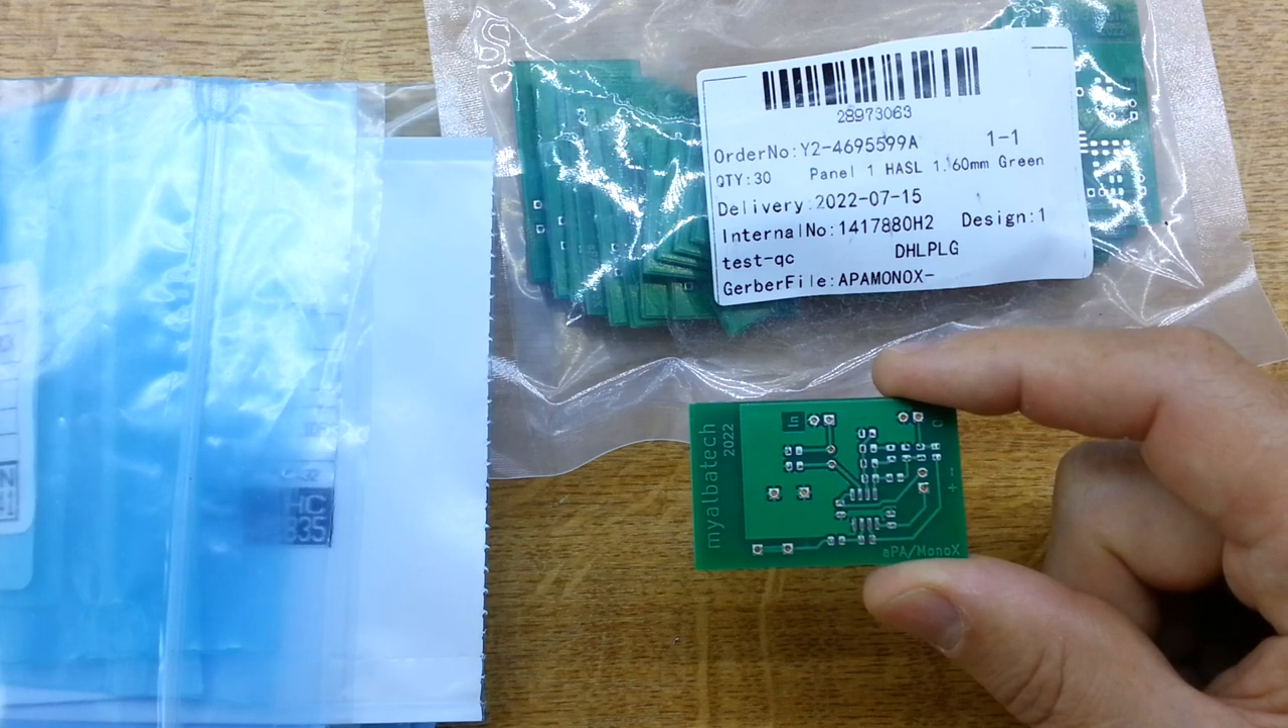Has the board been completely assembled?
No.